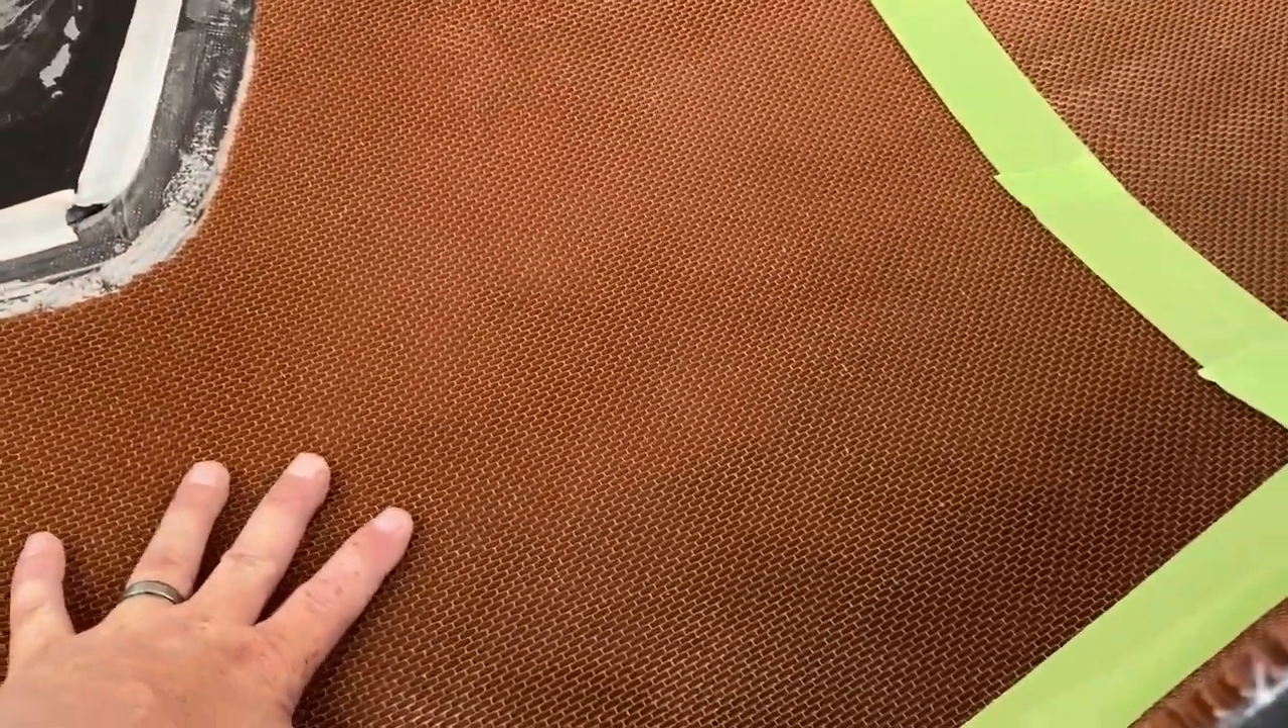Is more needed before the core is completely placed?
No.